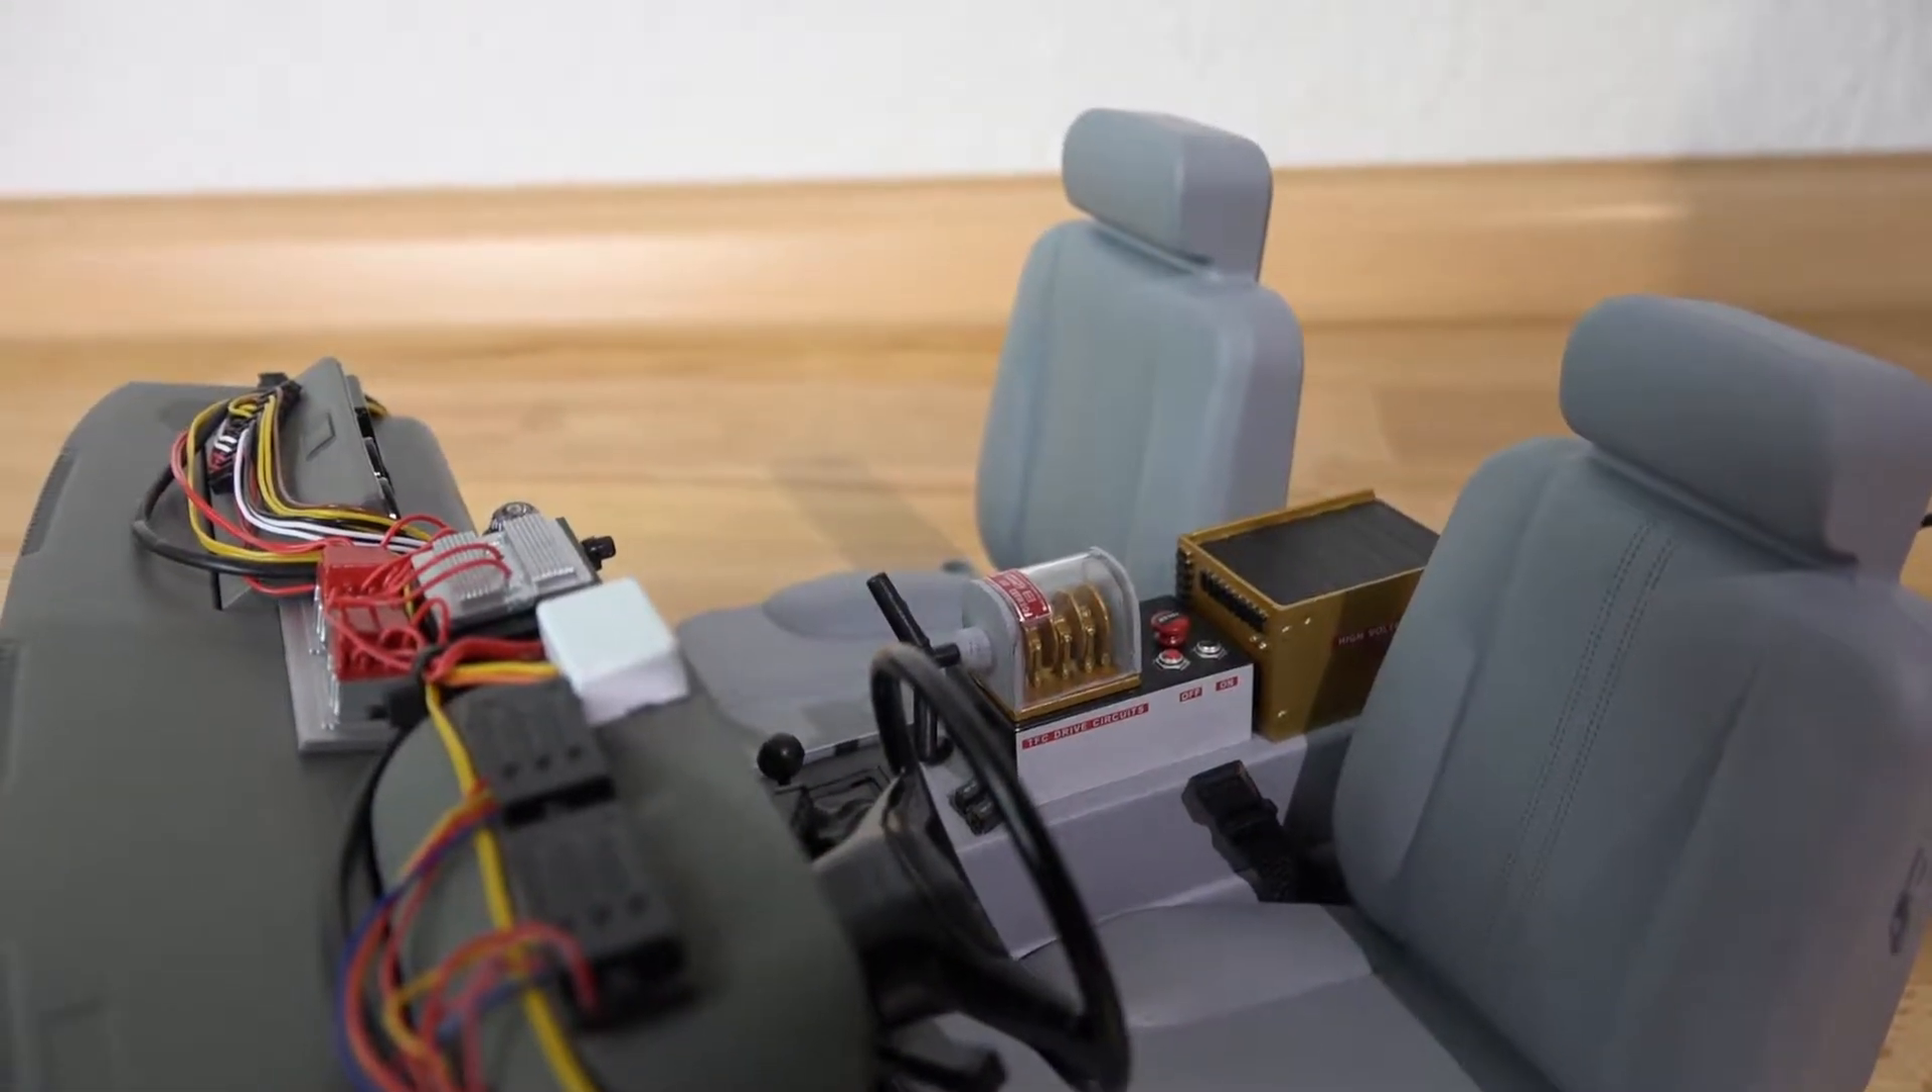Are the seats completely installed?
Yes.